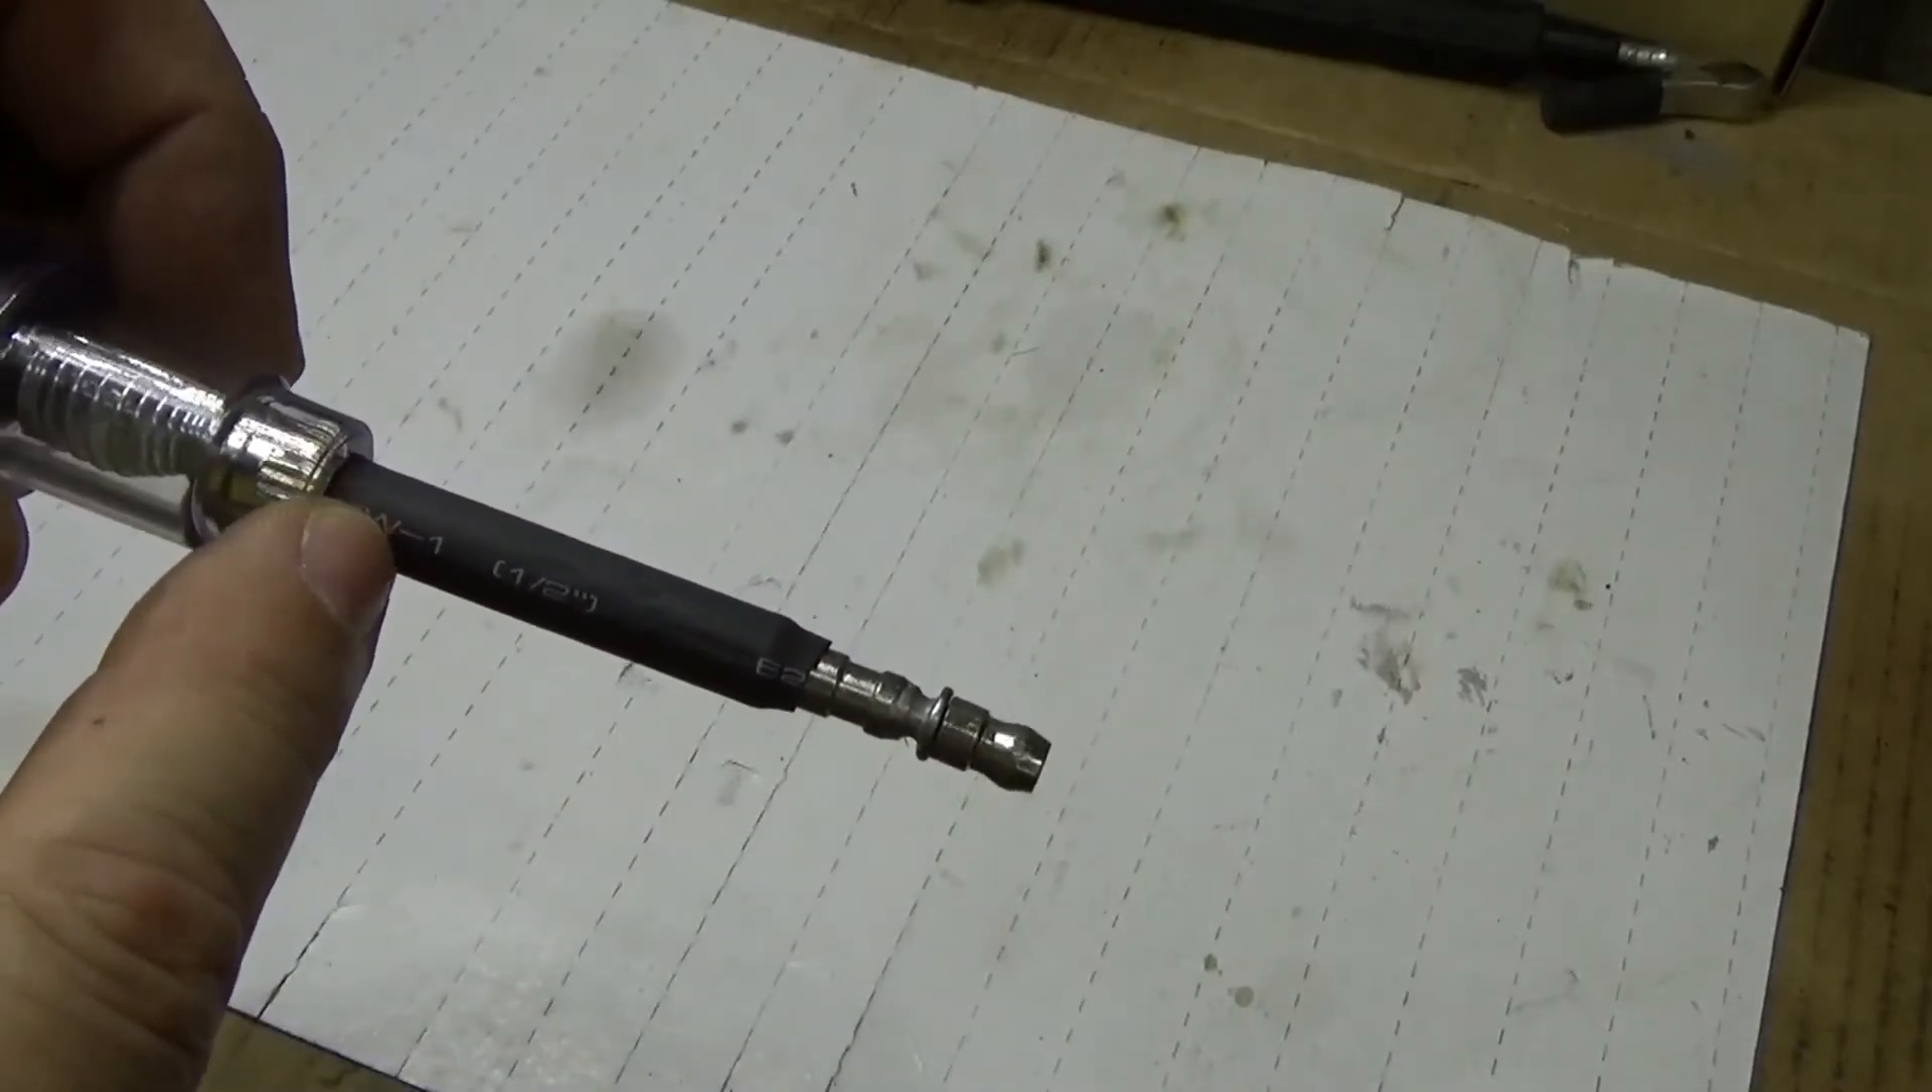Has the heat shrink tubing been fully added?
Yes.